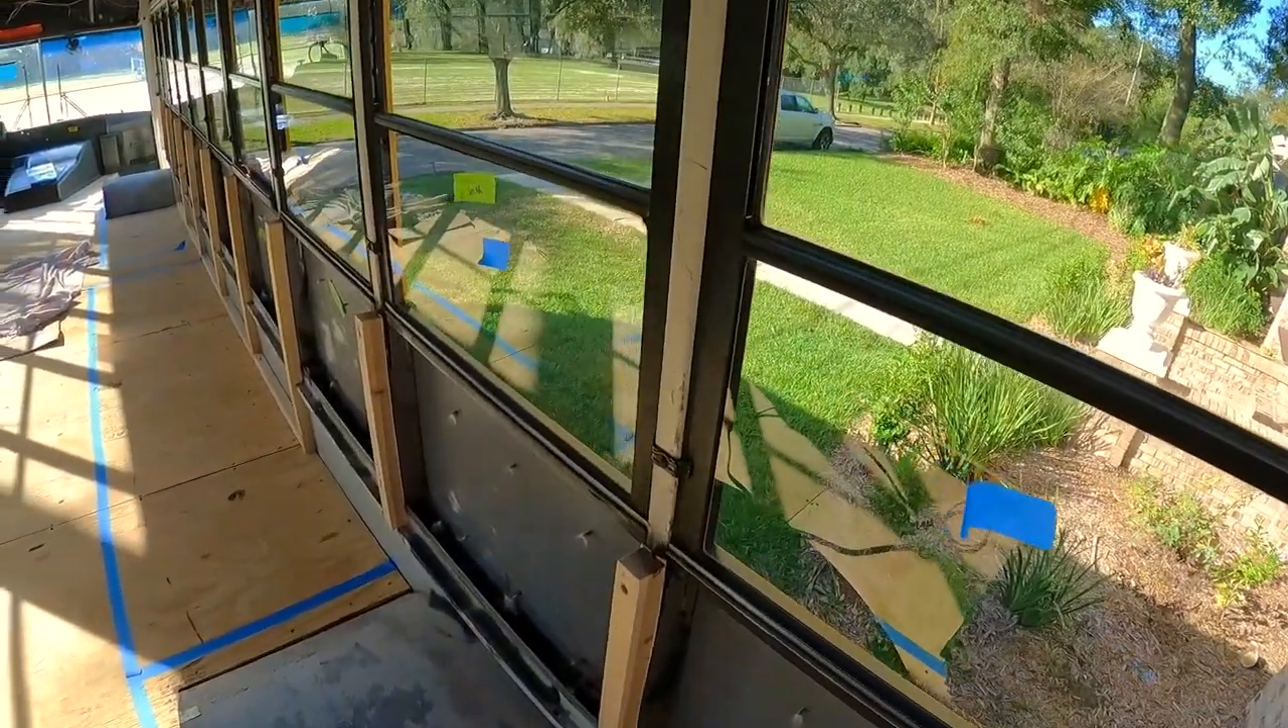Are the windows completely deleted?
No.